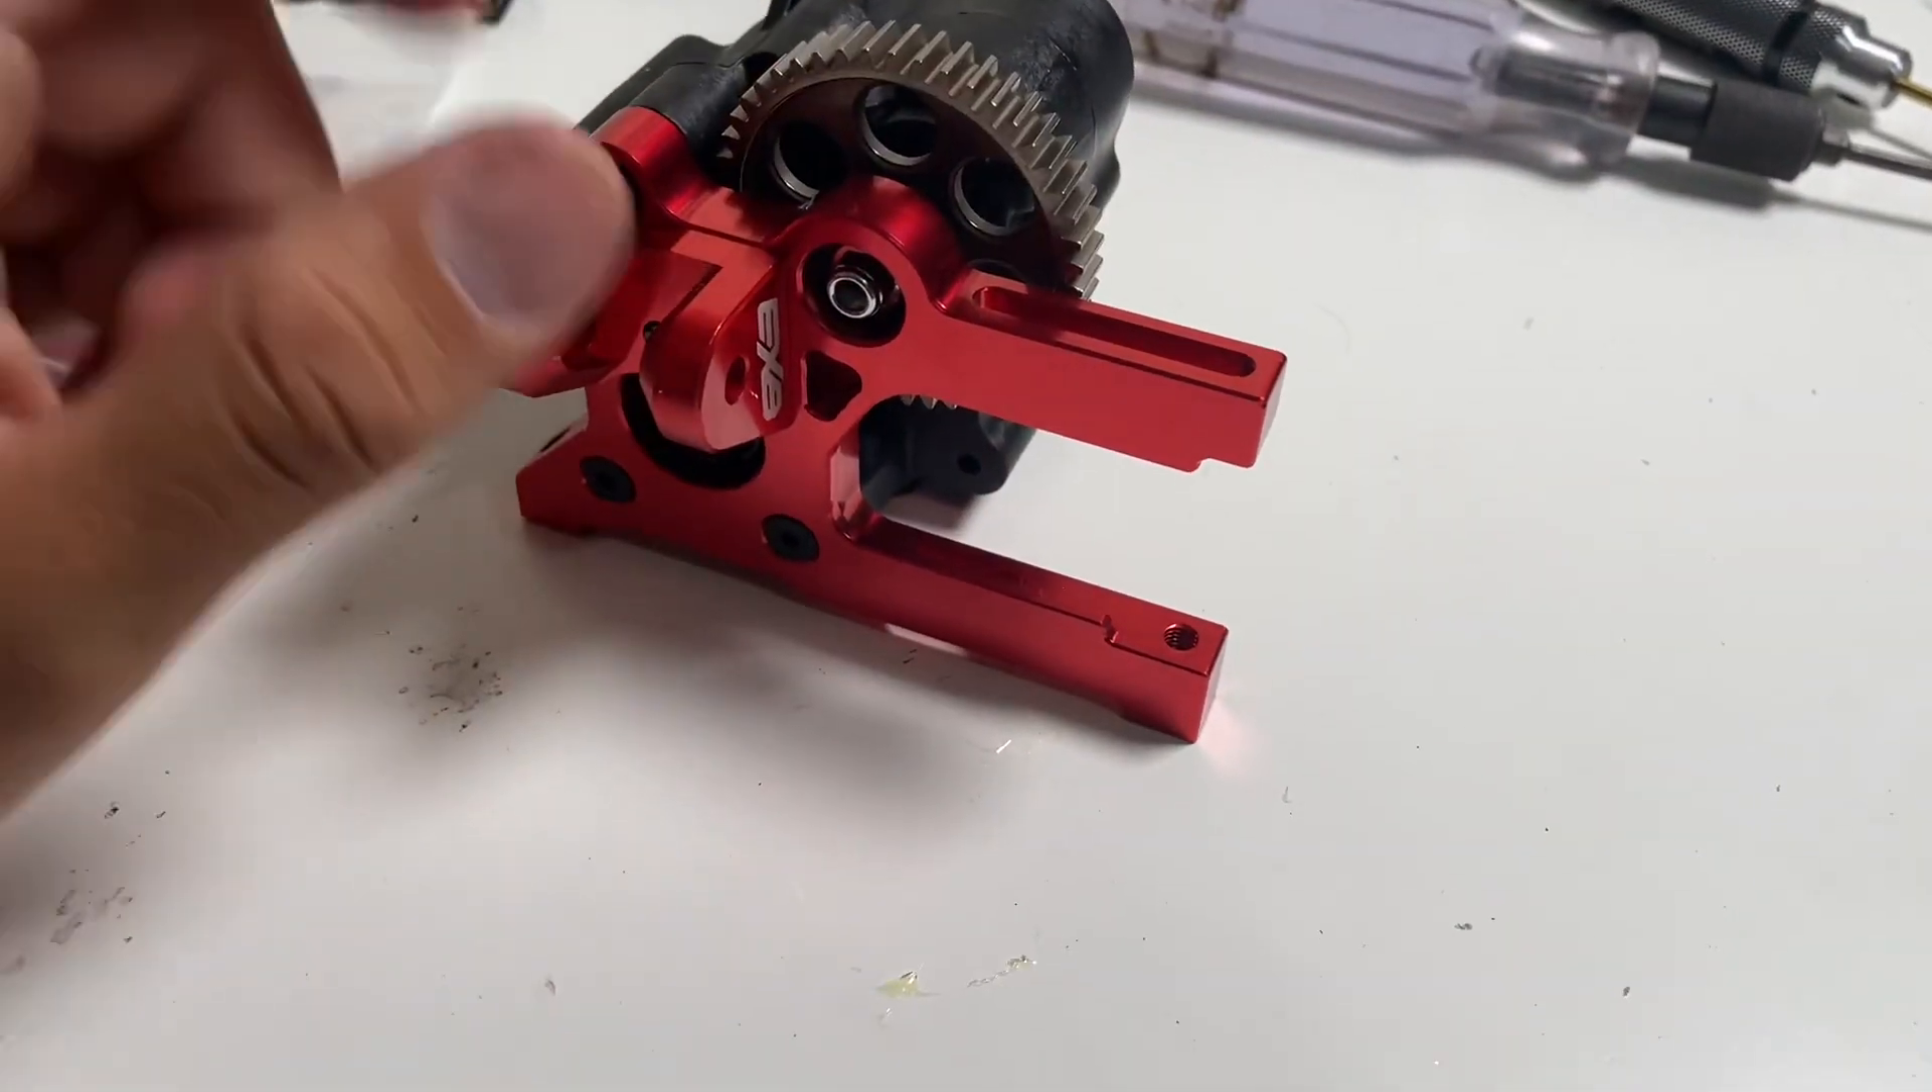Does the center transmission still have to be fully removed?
No.